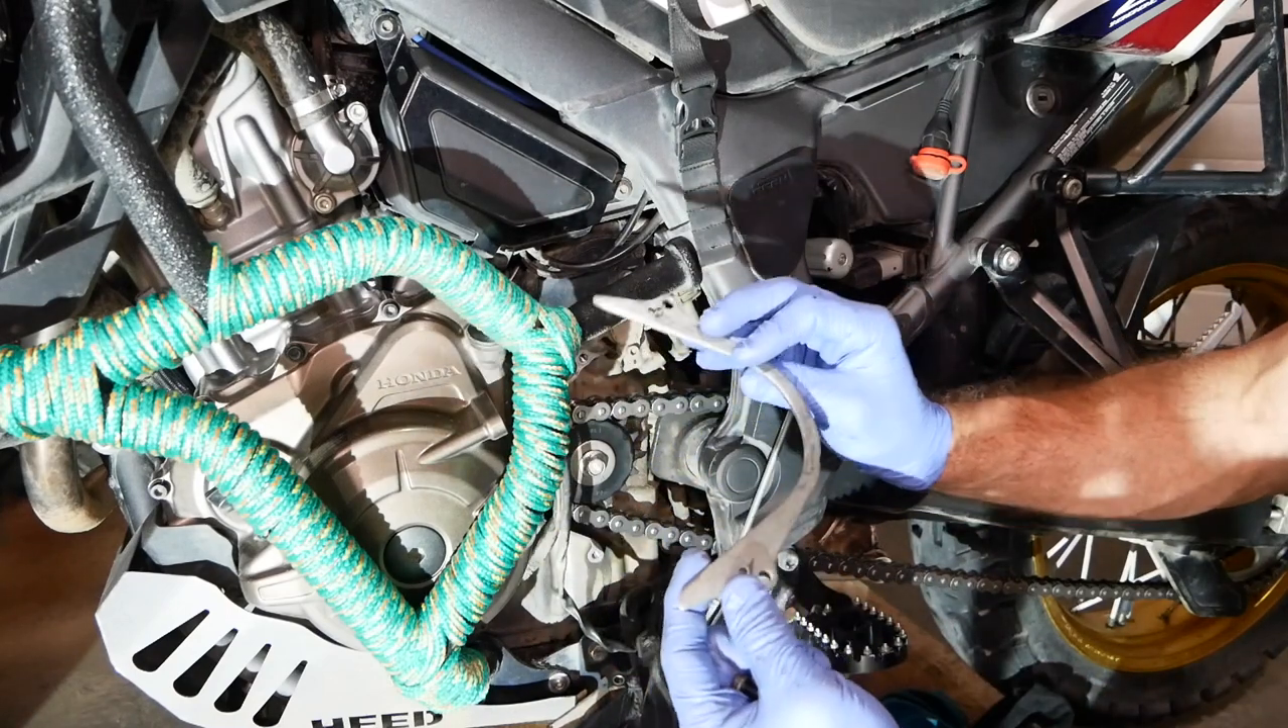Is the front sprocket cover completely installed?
No.